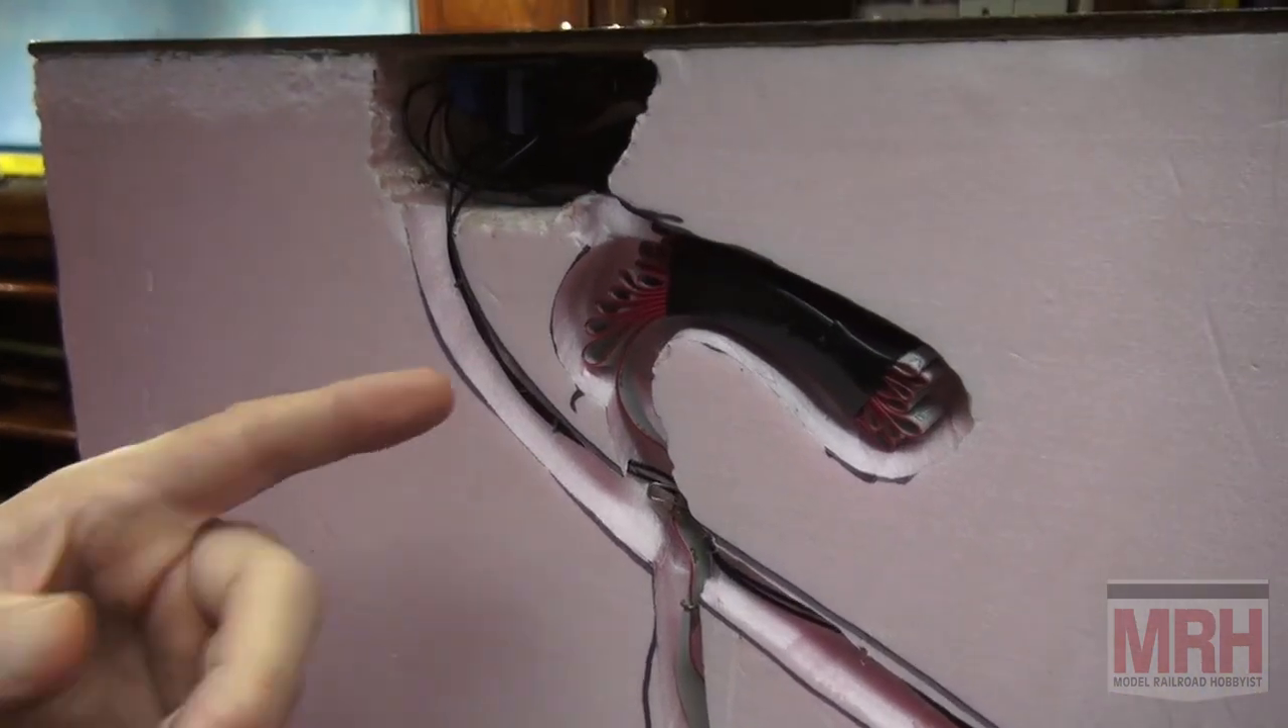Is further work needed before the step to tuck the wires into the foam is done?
No.